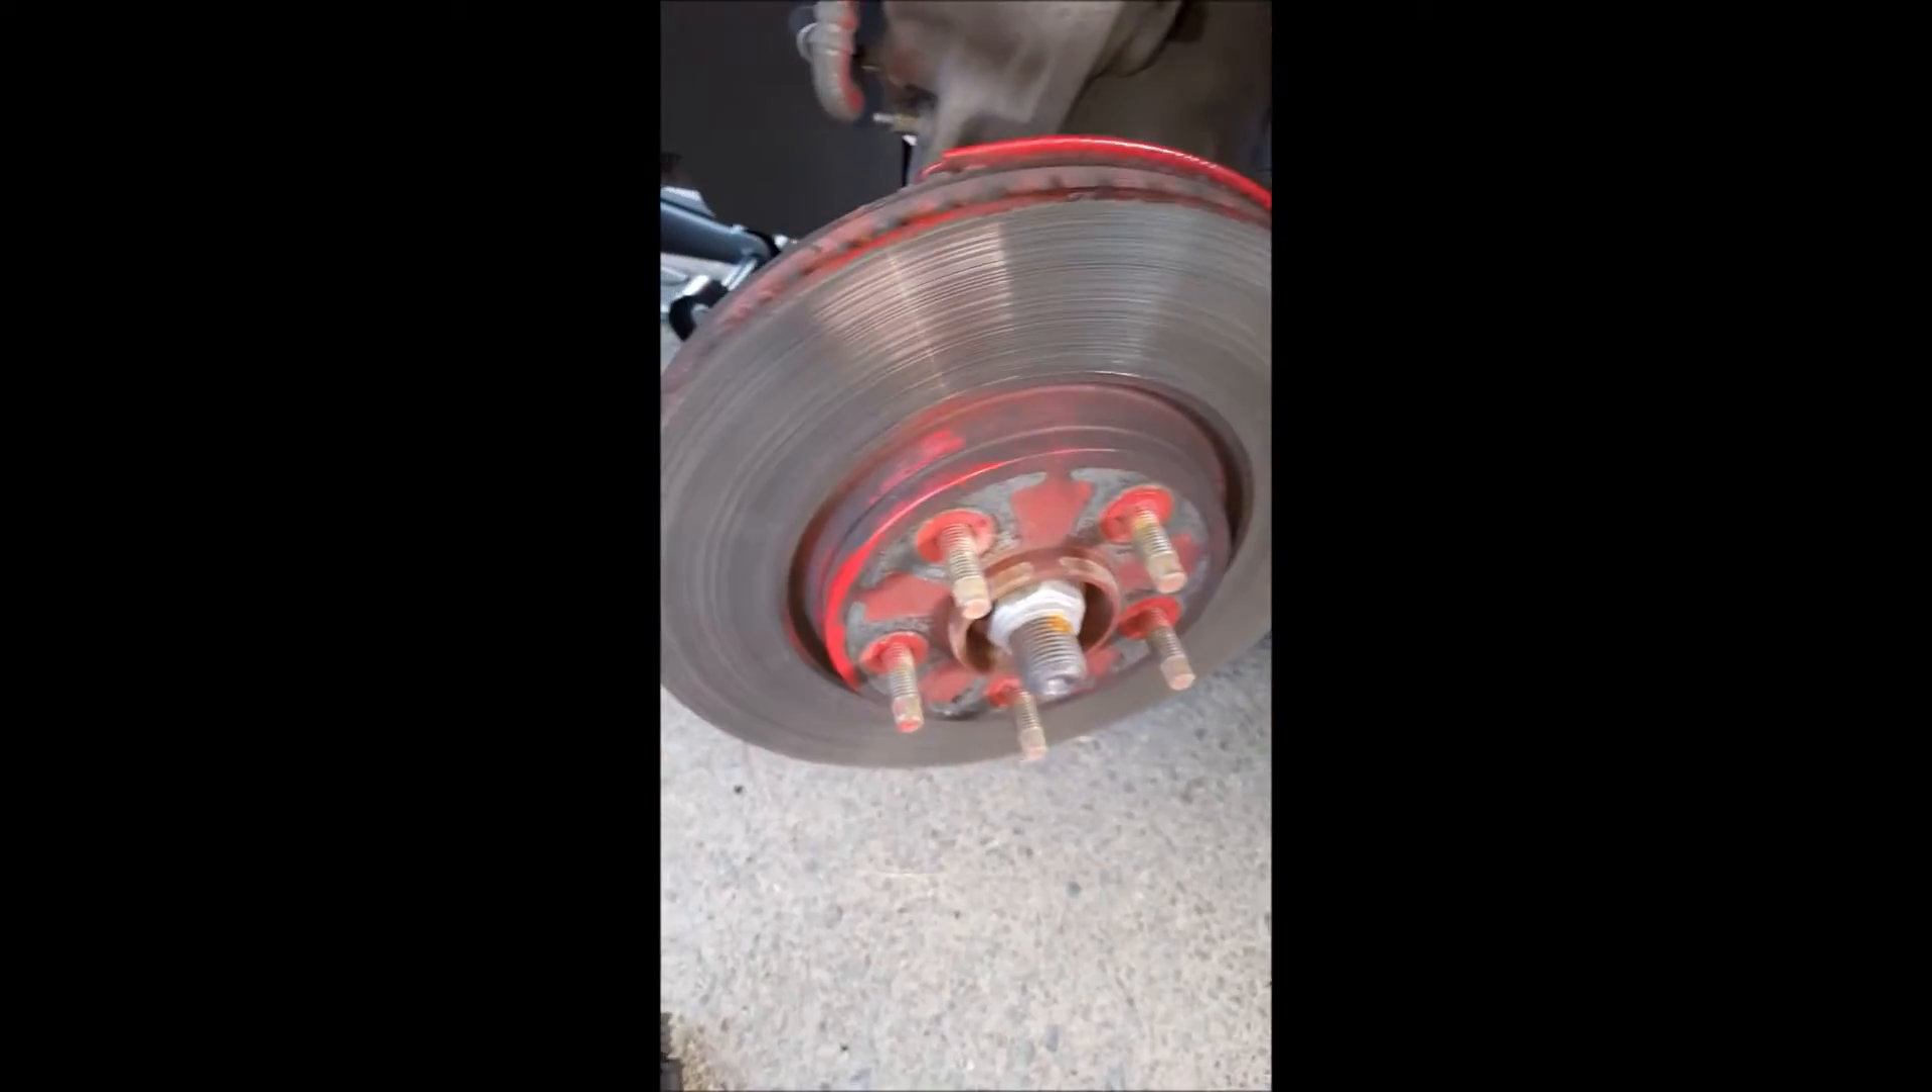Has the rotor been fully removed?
No.